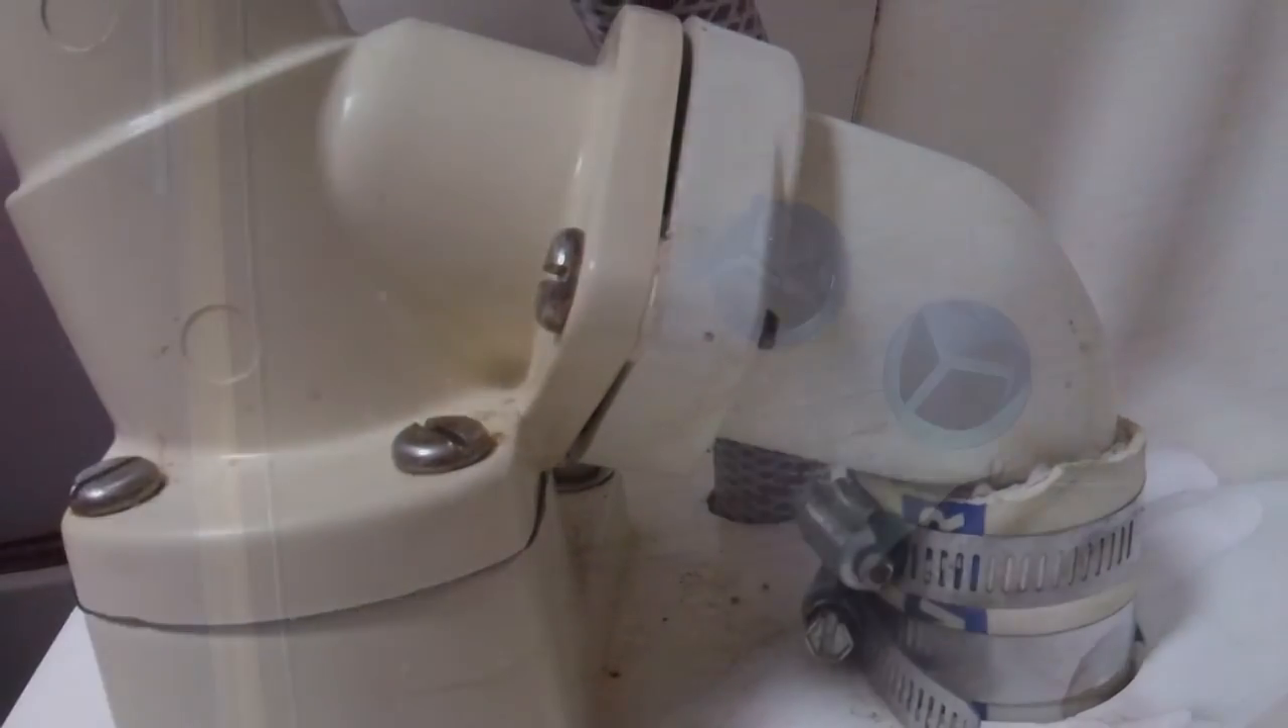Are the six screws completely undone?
No.